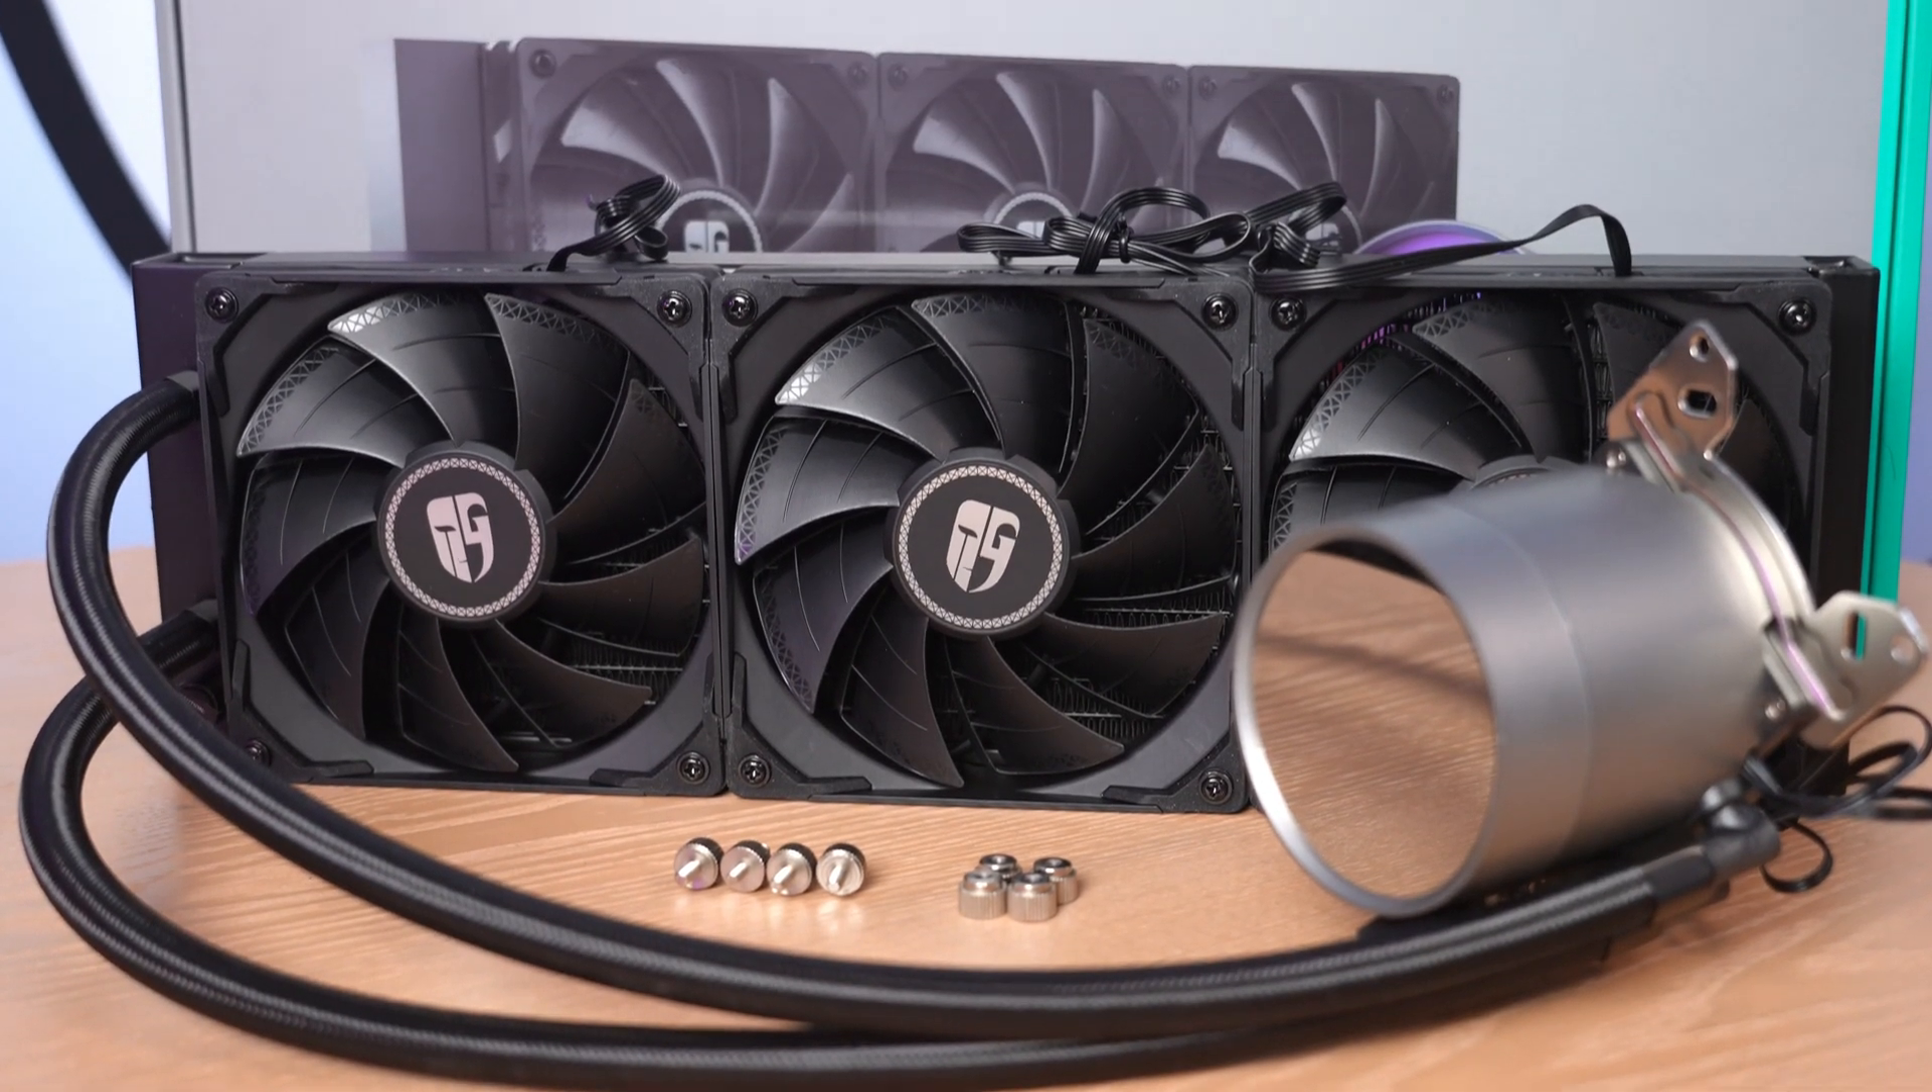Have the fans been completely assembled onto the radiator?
Yes.